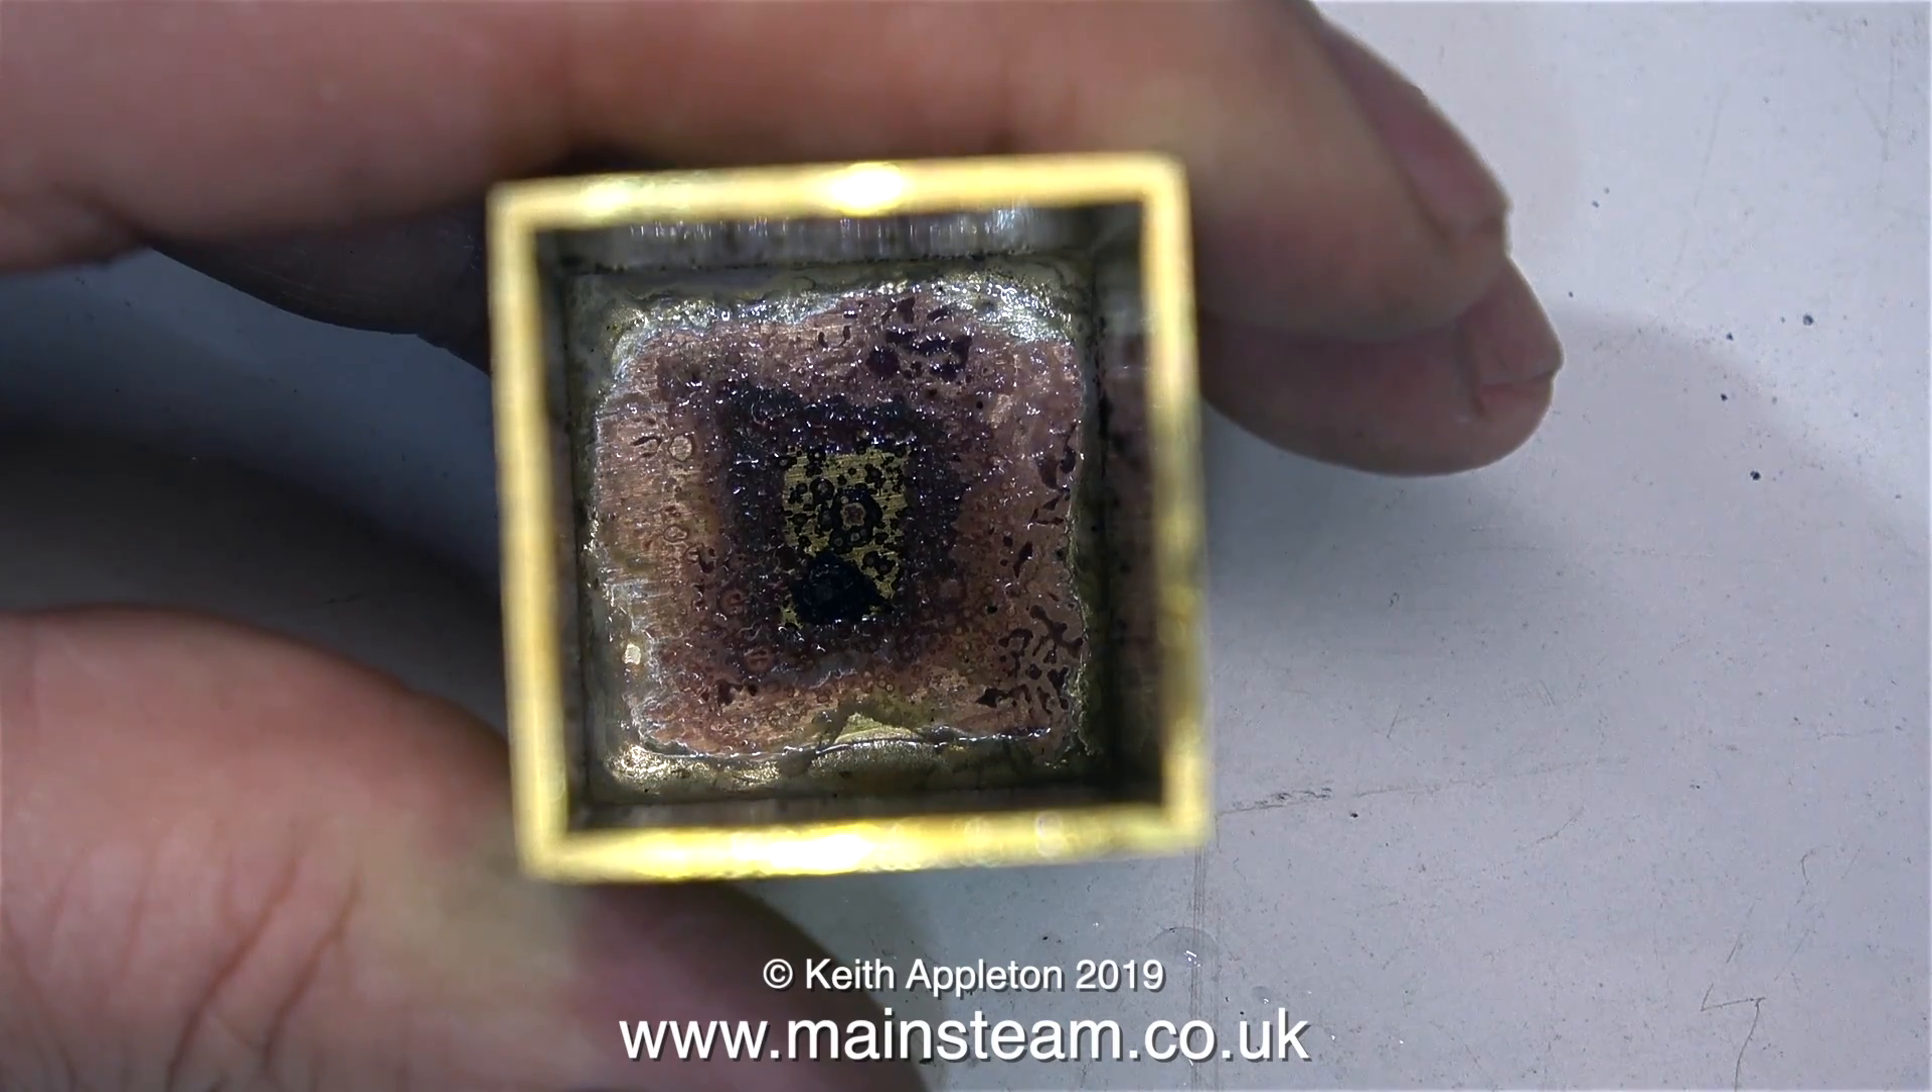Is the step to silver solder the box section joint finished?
Yes.